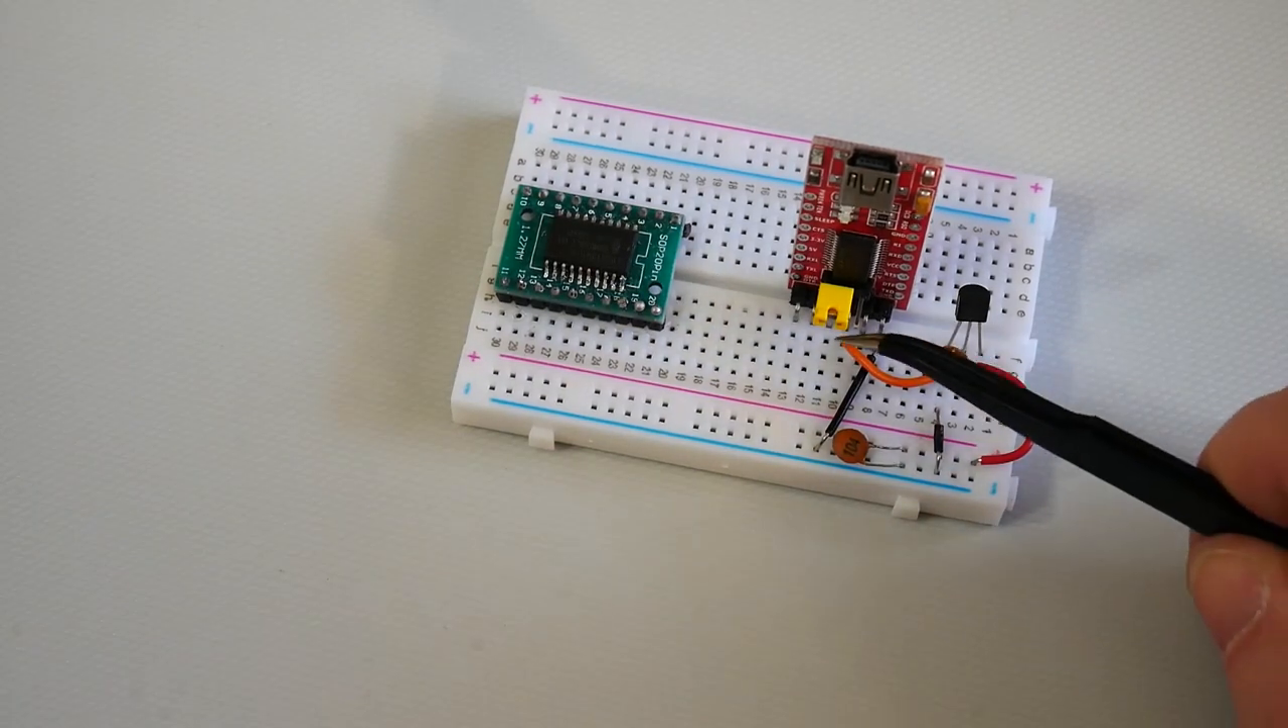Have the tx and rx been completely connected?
No.